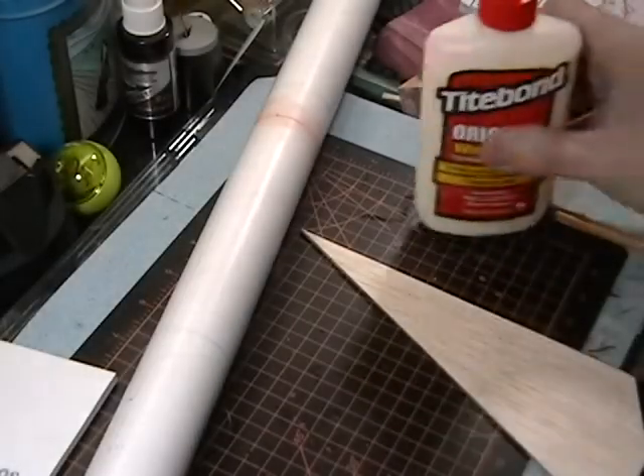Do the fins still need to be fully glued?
Yes.